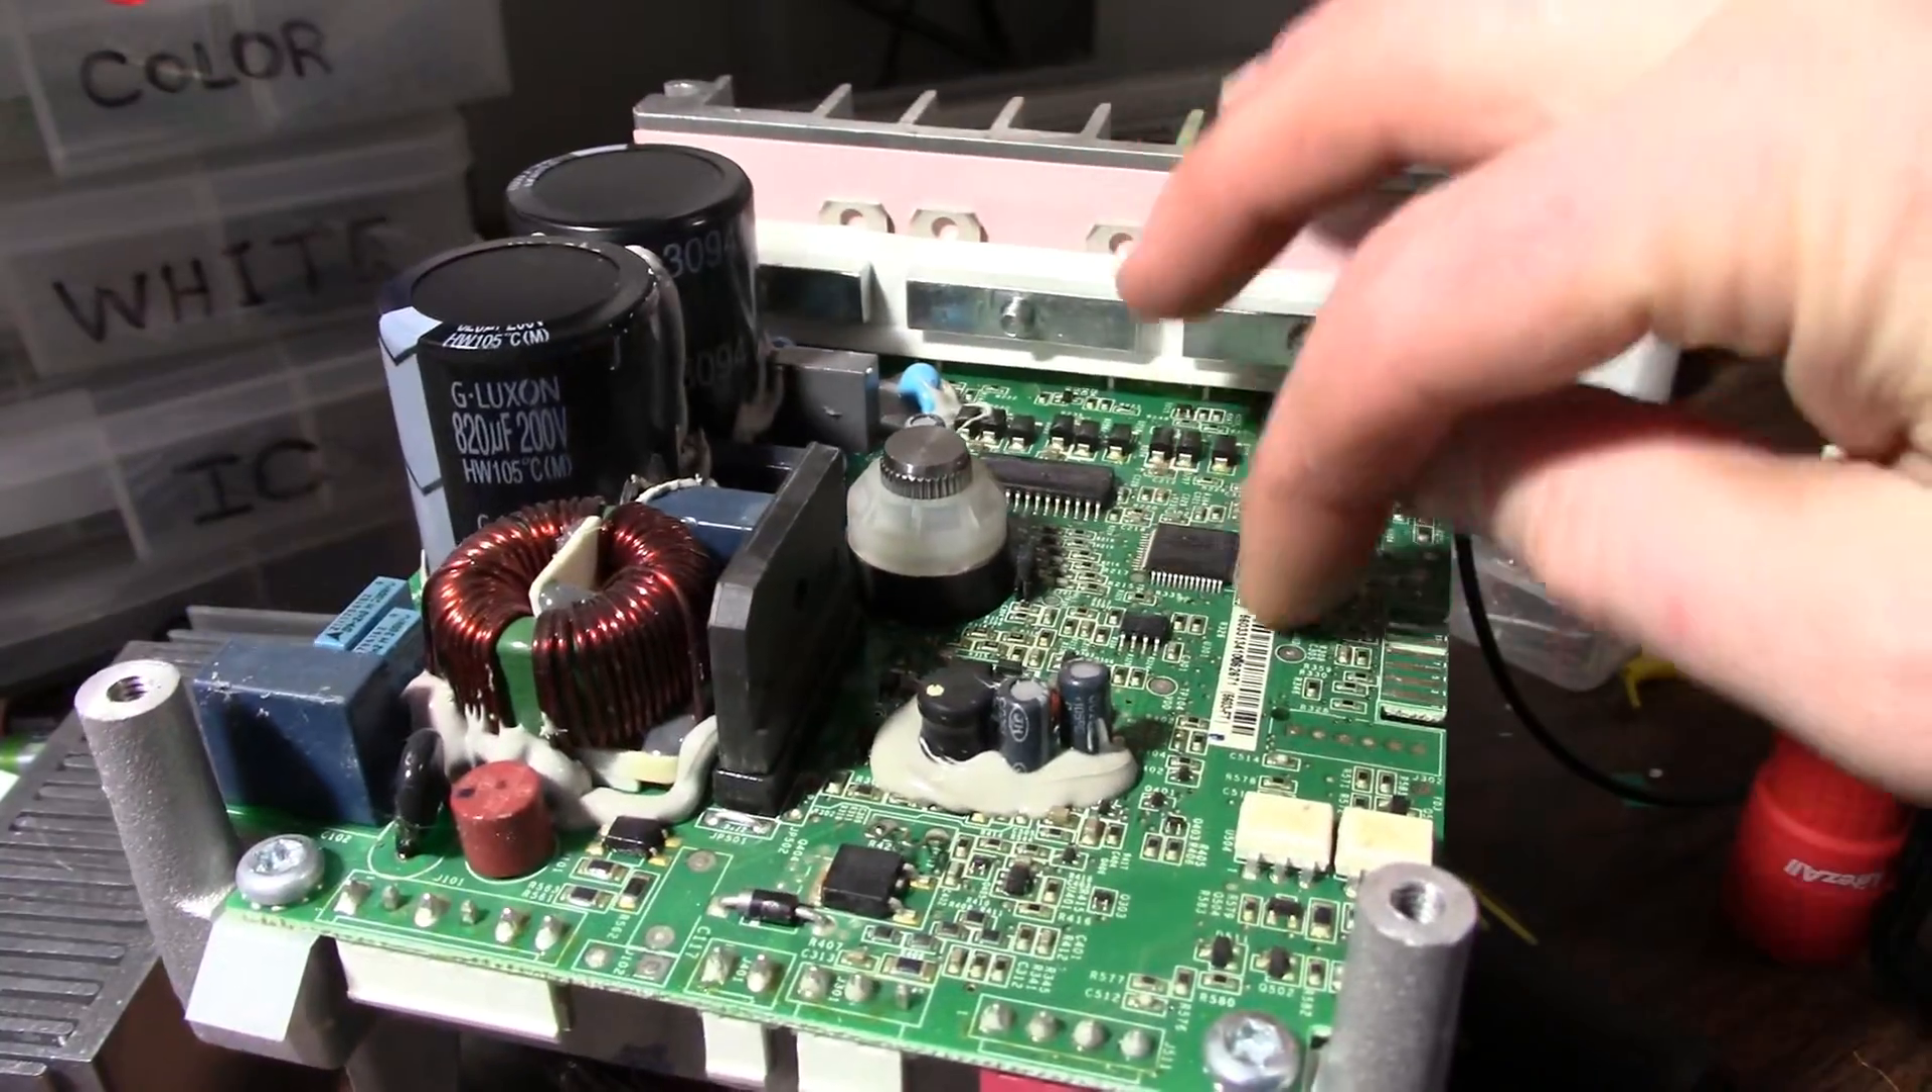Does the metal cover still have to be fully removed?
No.